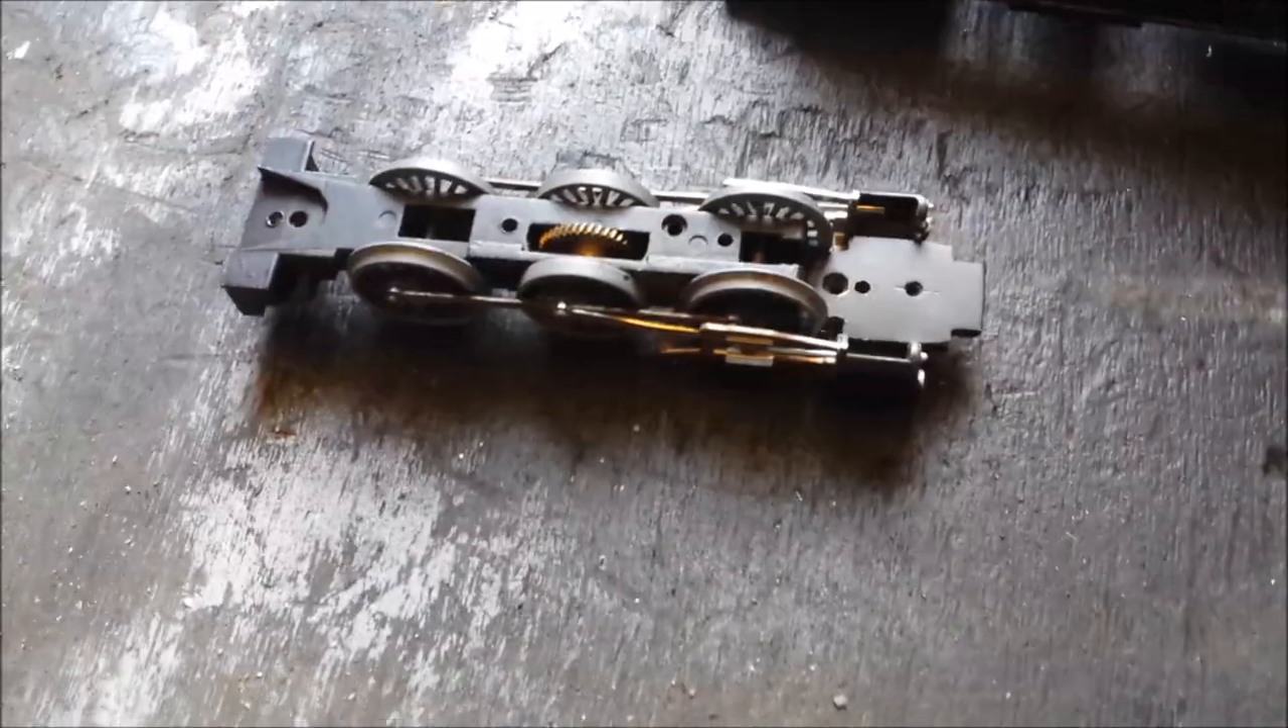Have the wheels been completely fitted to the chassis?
Yes.